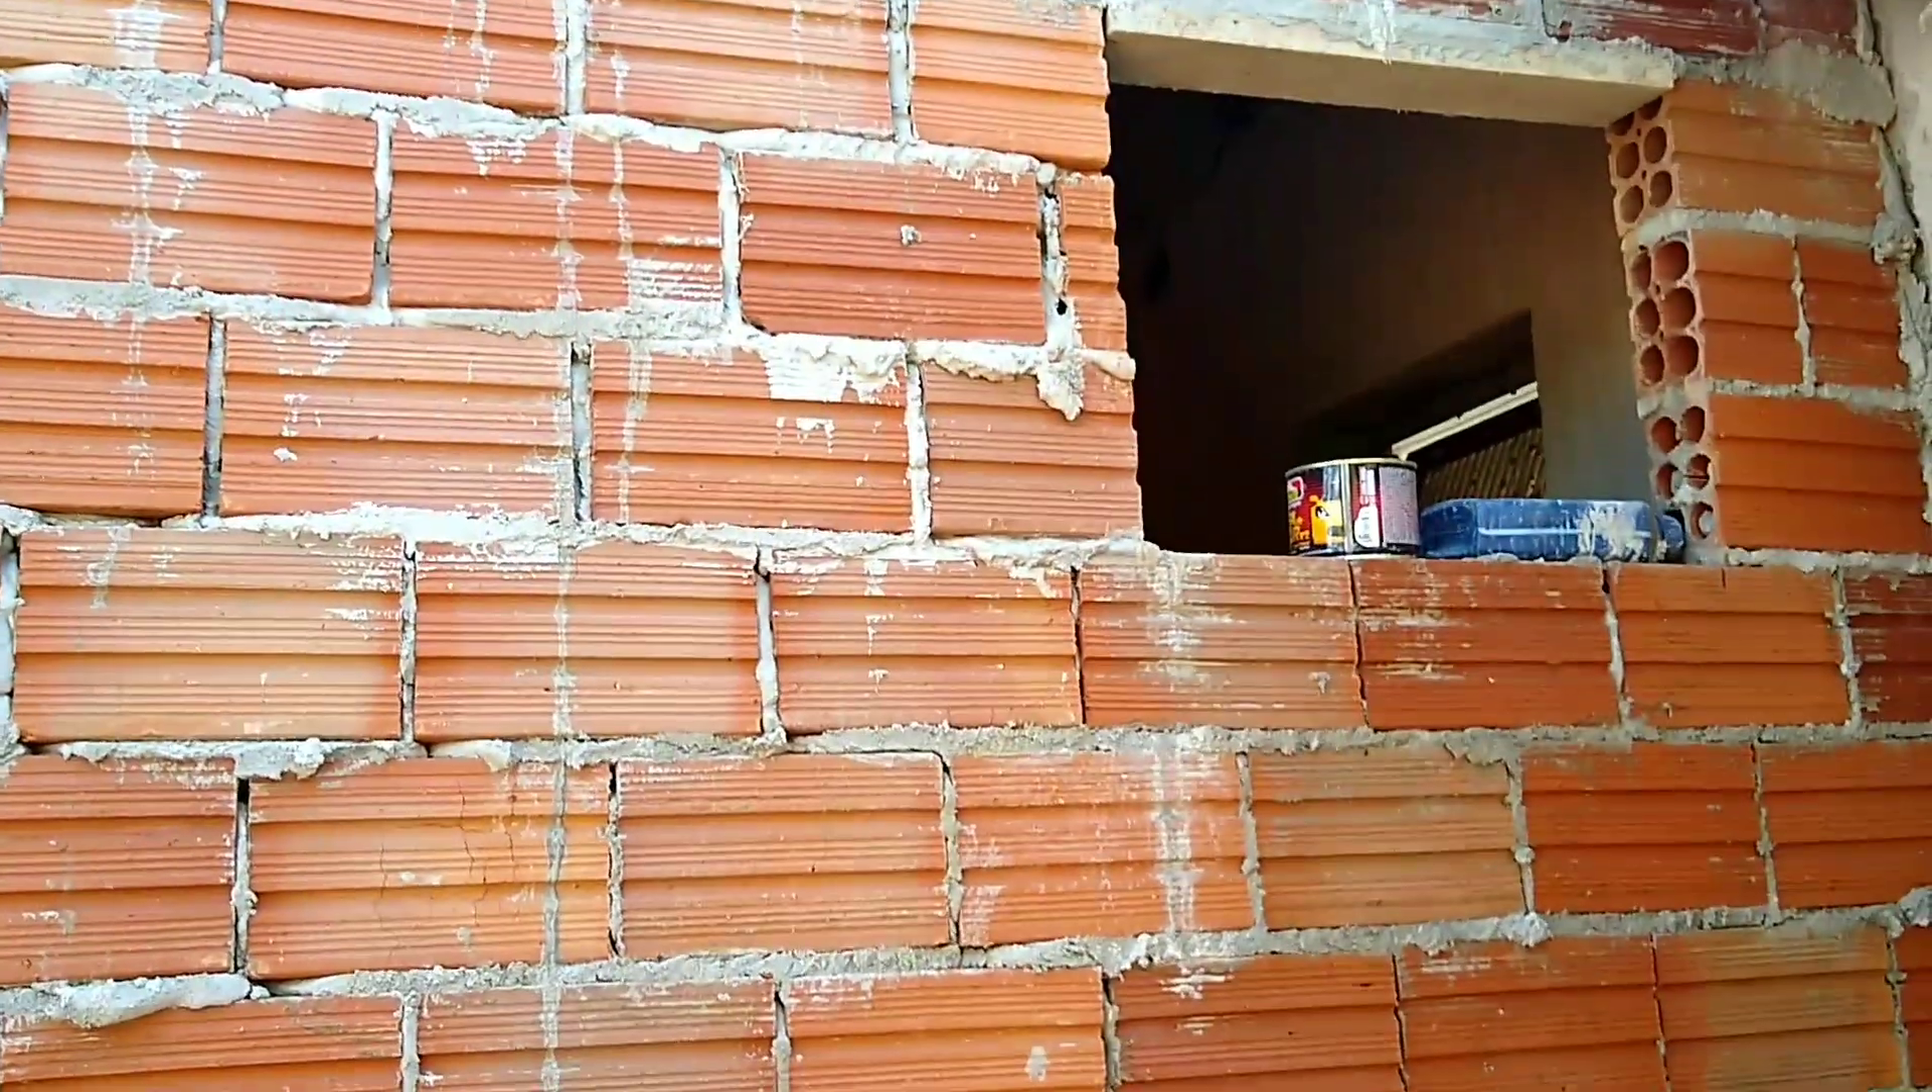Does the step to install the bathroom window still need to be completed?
Yes.